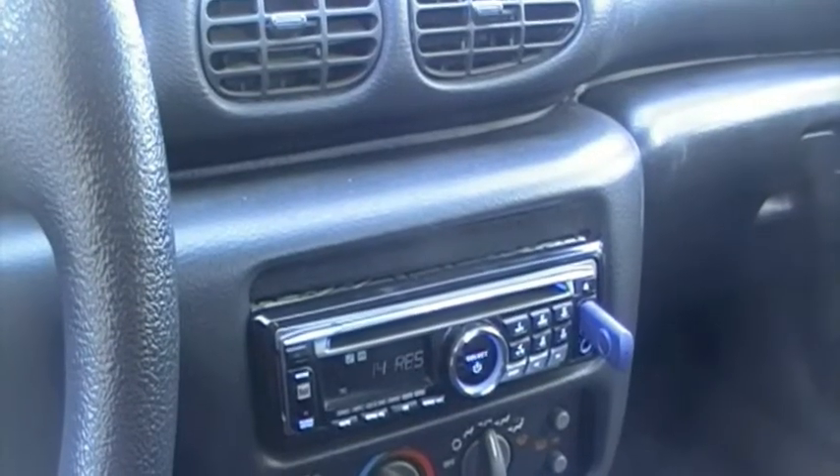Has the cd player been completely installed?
Yes.